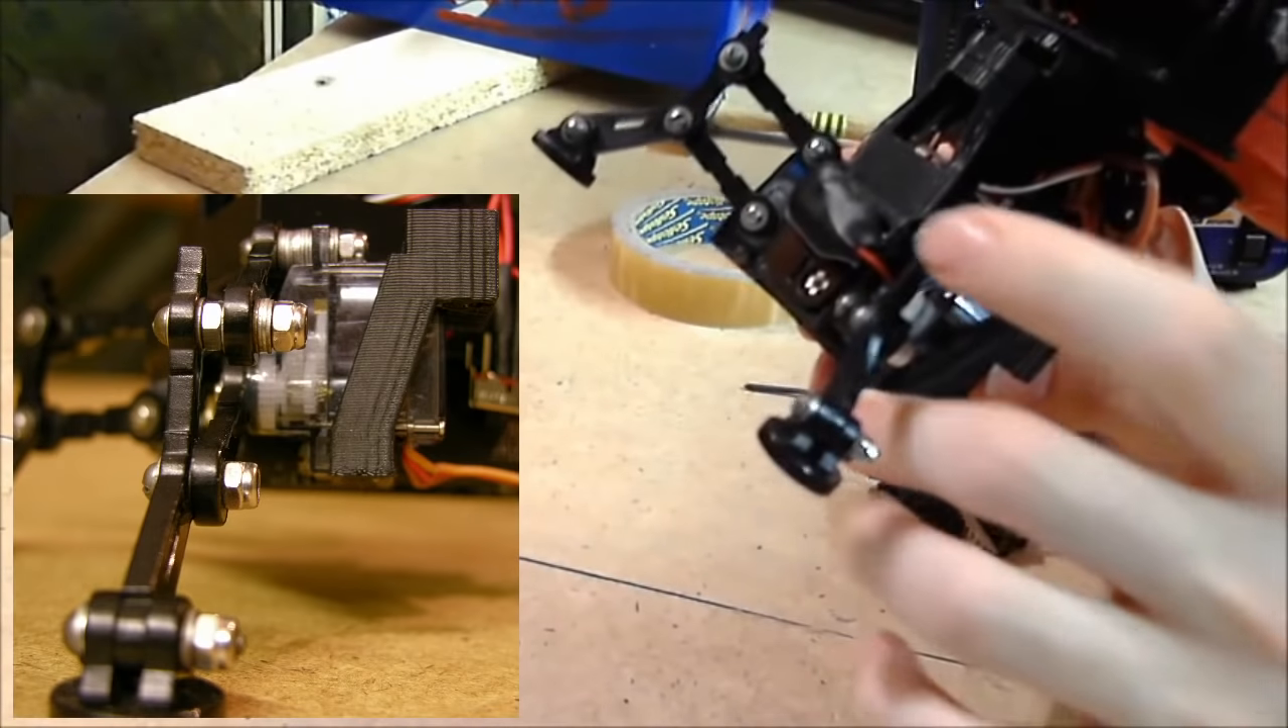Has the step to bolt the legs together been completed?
Yes.